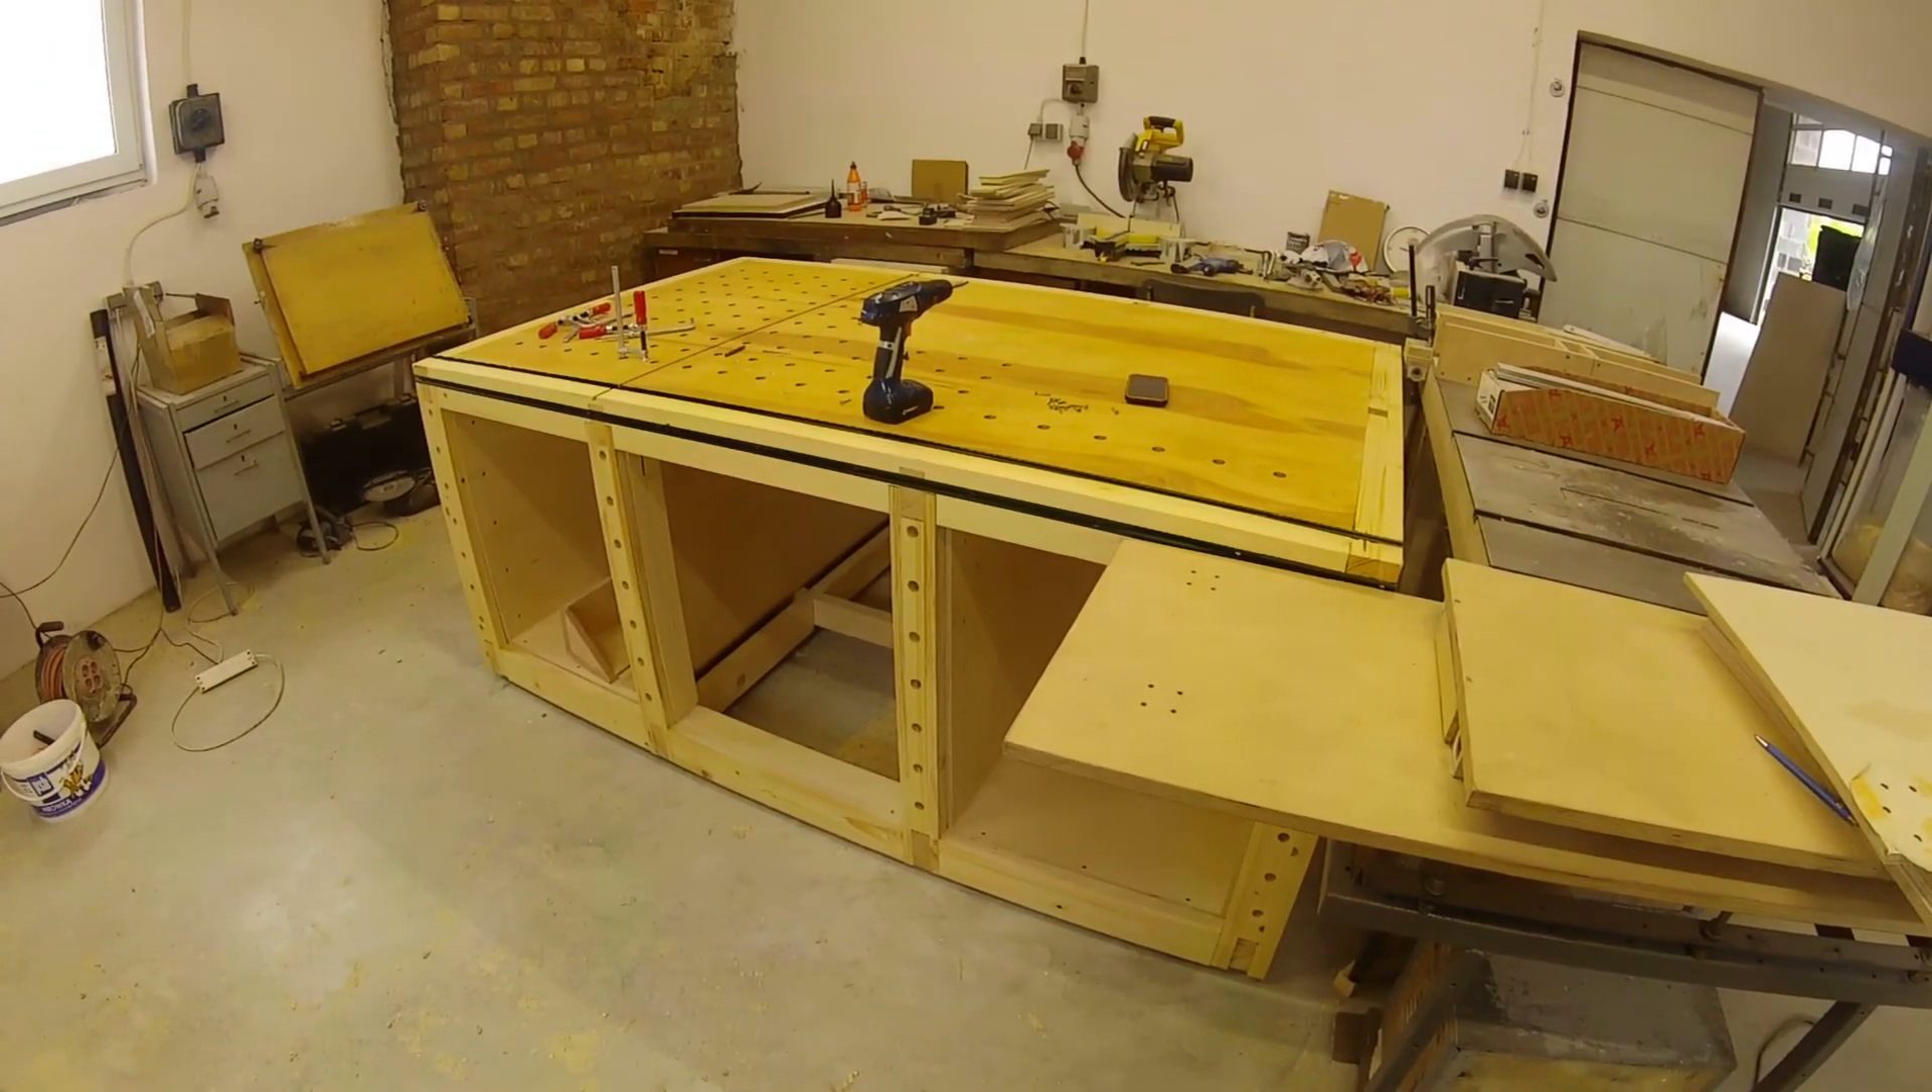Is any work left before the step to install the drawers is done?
Yes.